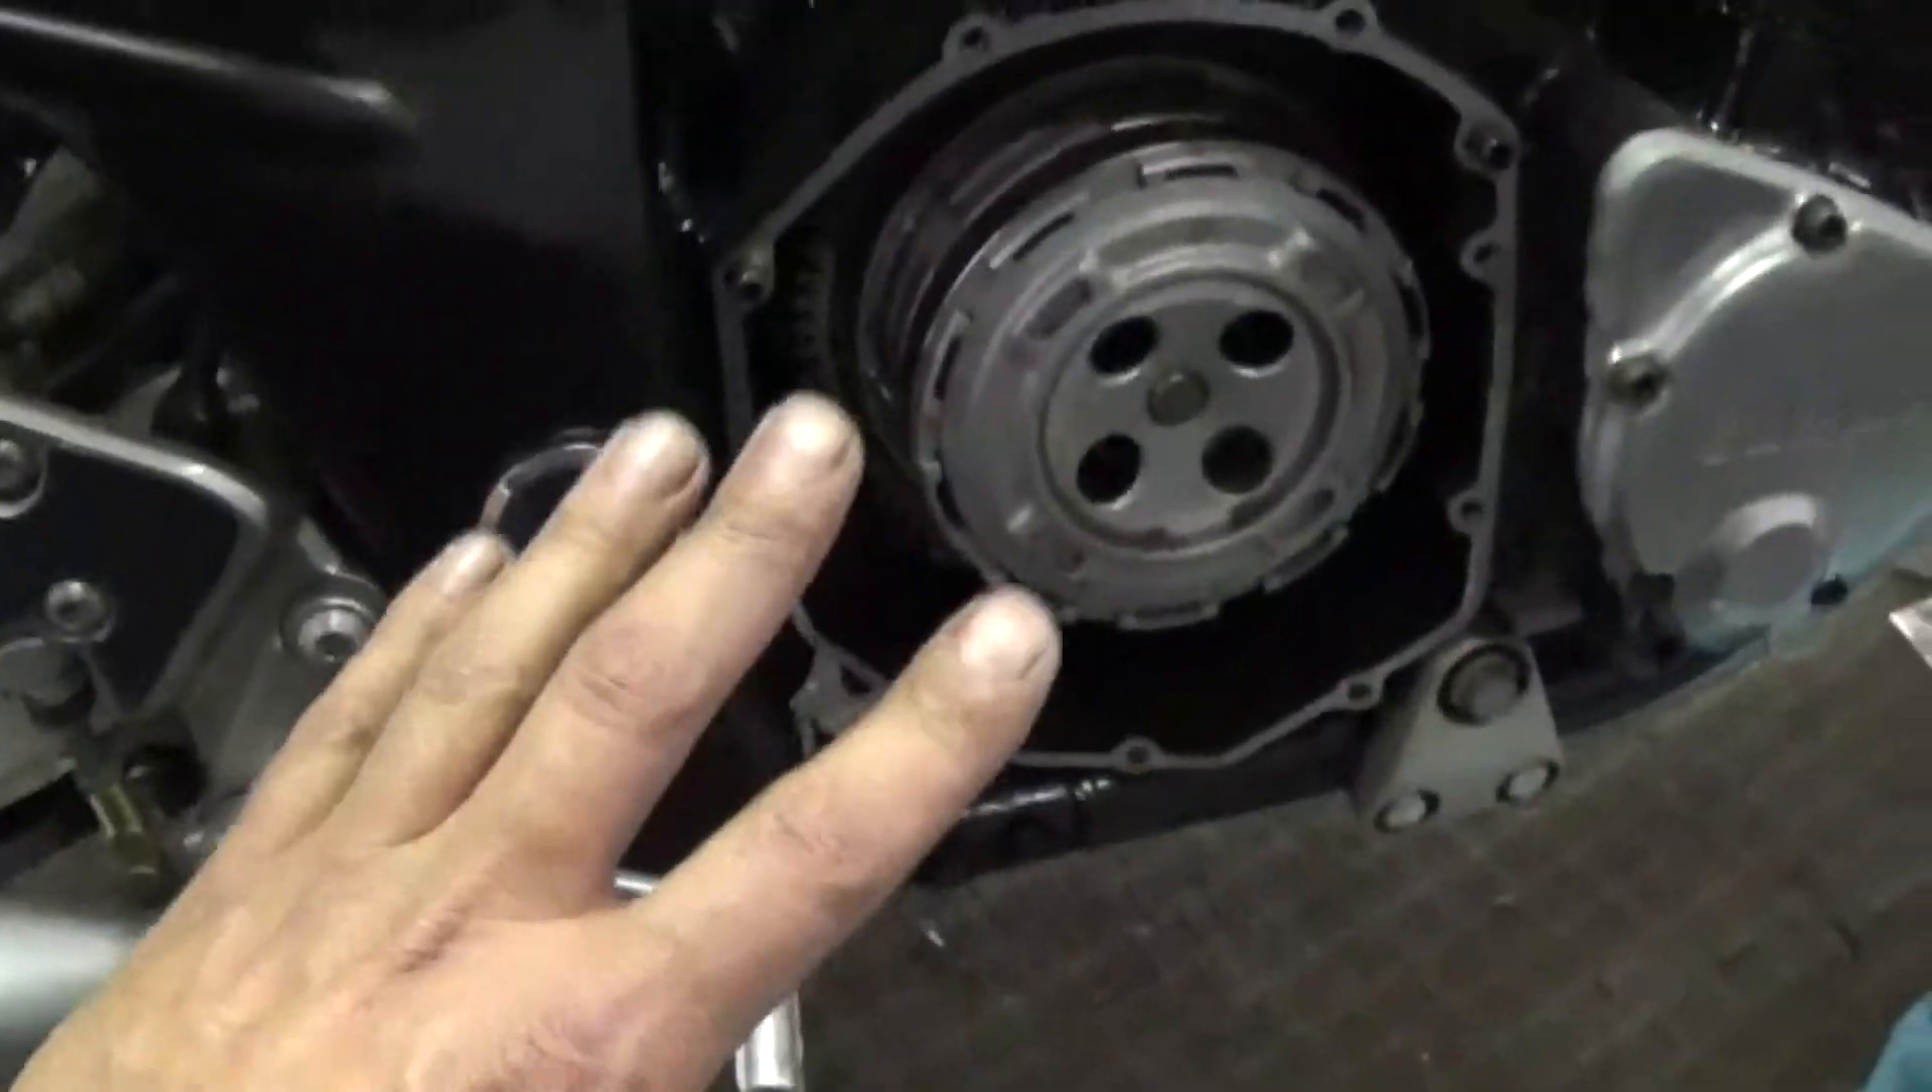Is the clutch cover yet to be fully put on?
Yes.